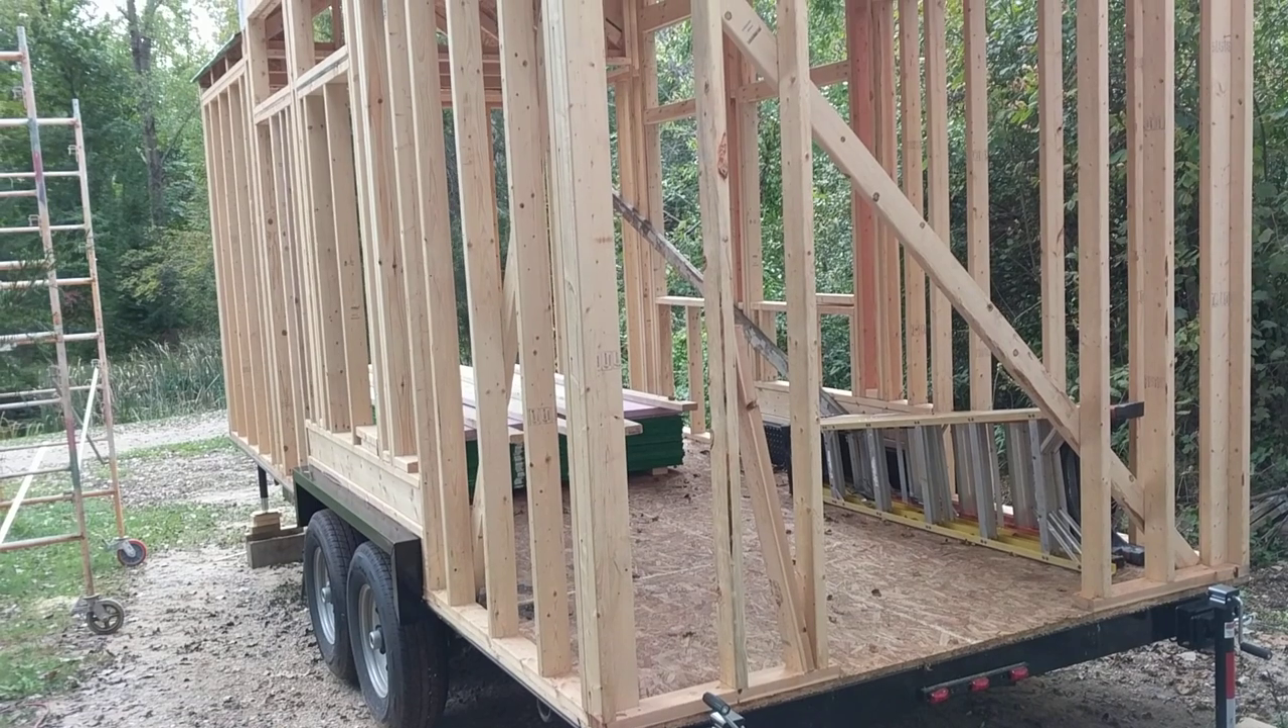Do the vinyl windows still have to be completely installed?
Yes.